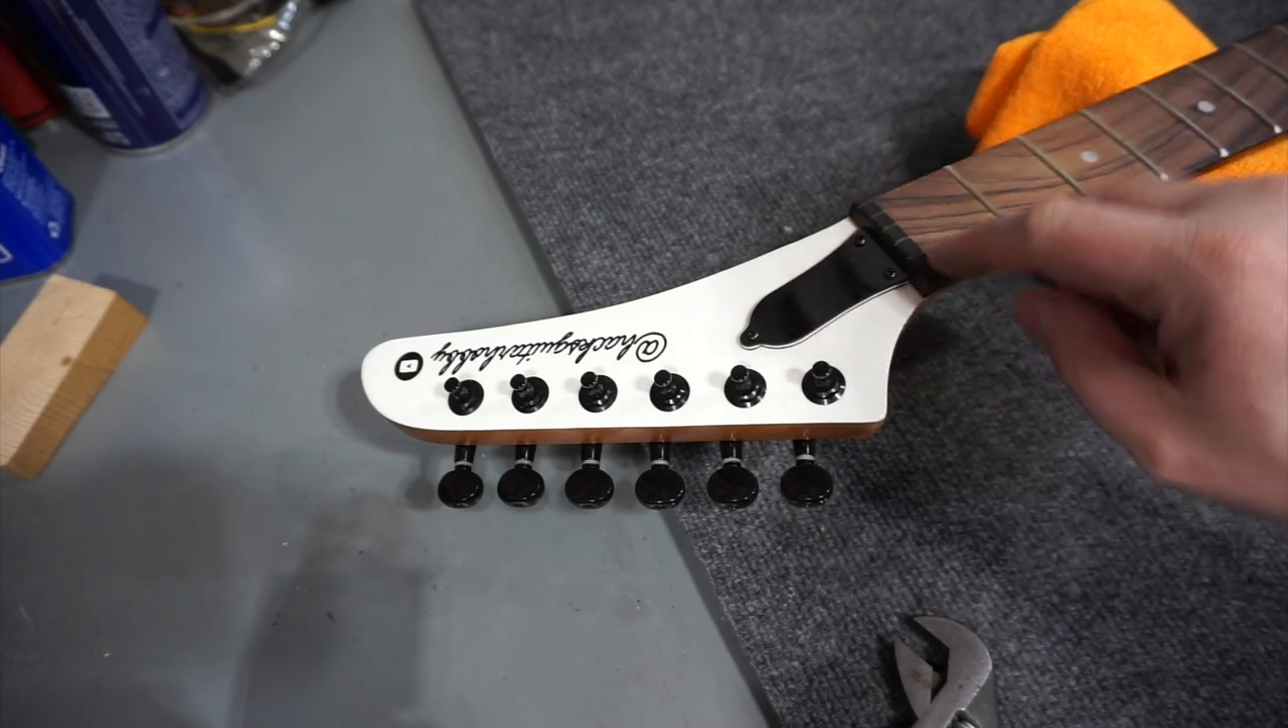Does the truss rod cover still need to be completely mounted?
No.